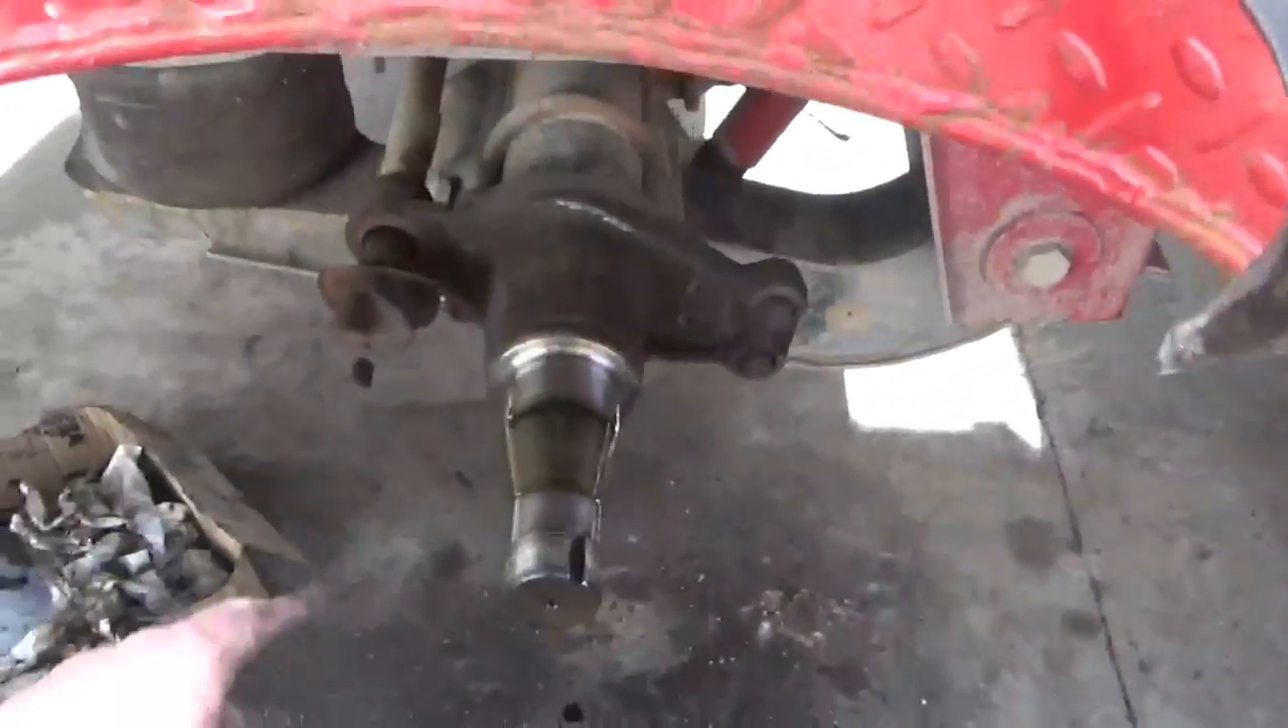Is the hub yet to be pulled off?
No.